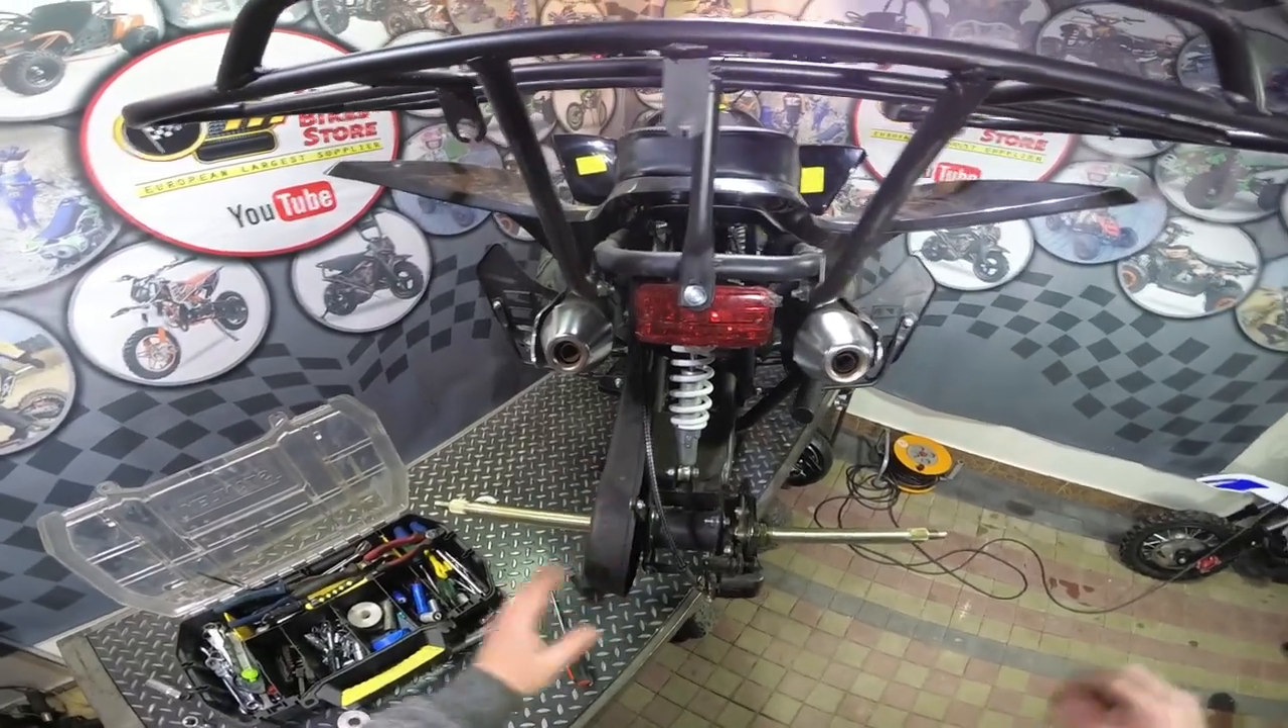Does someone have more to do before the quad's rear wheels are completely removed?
No.